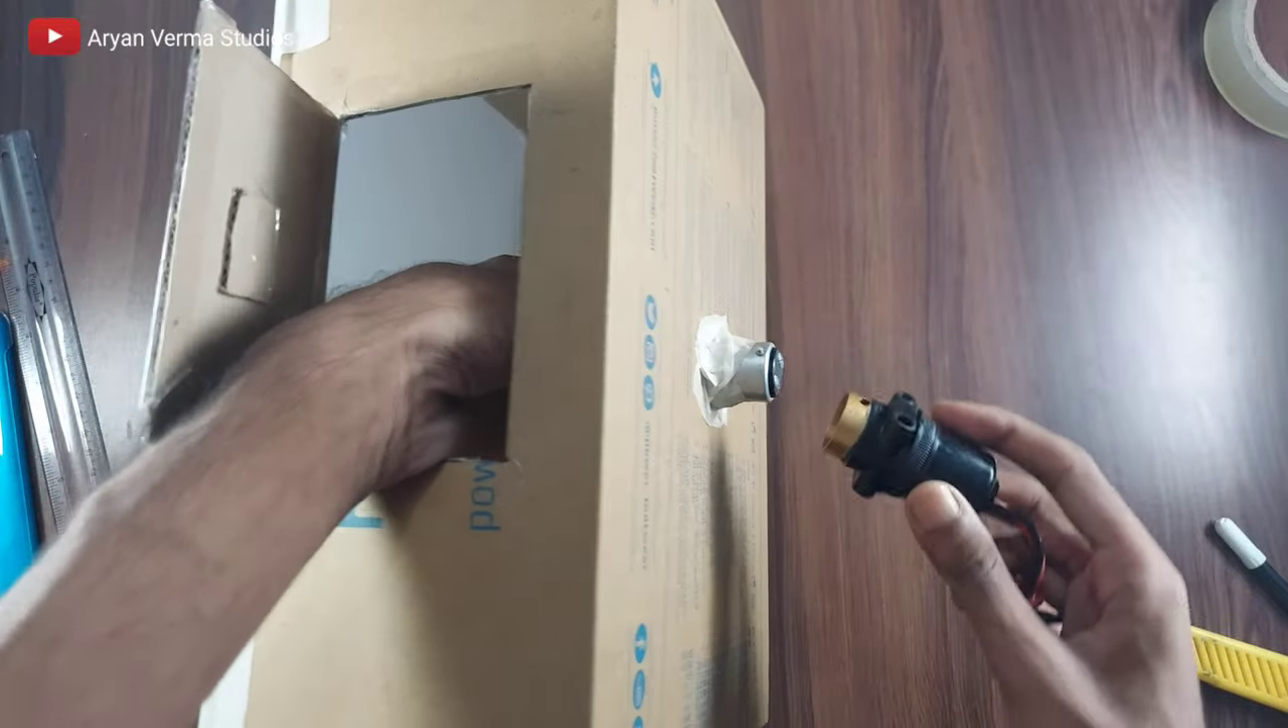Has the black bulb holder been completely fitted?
No.